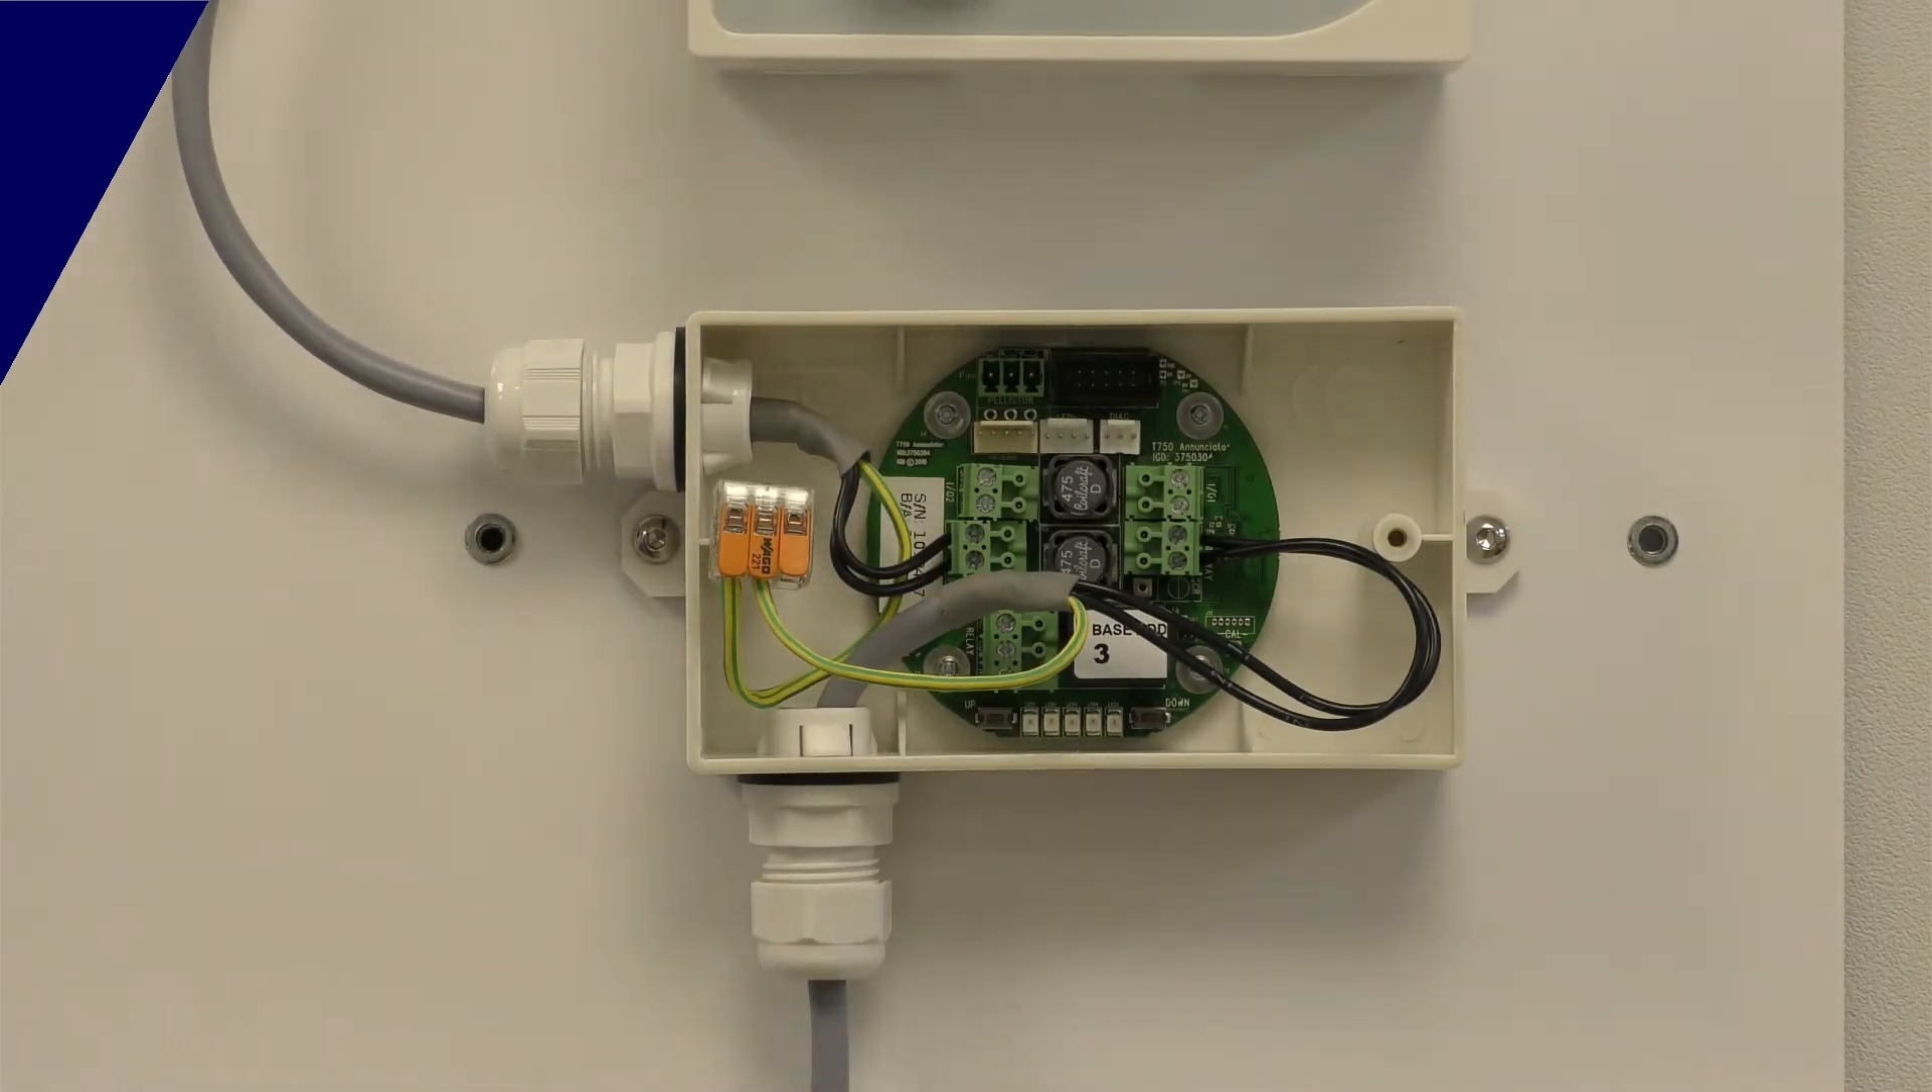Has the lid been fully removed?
Yes.